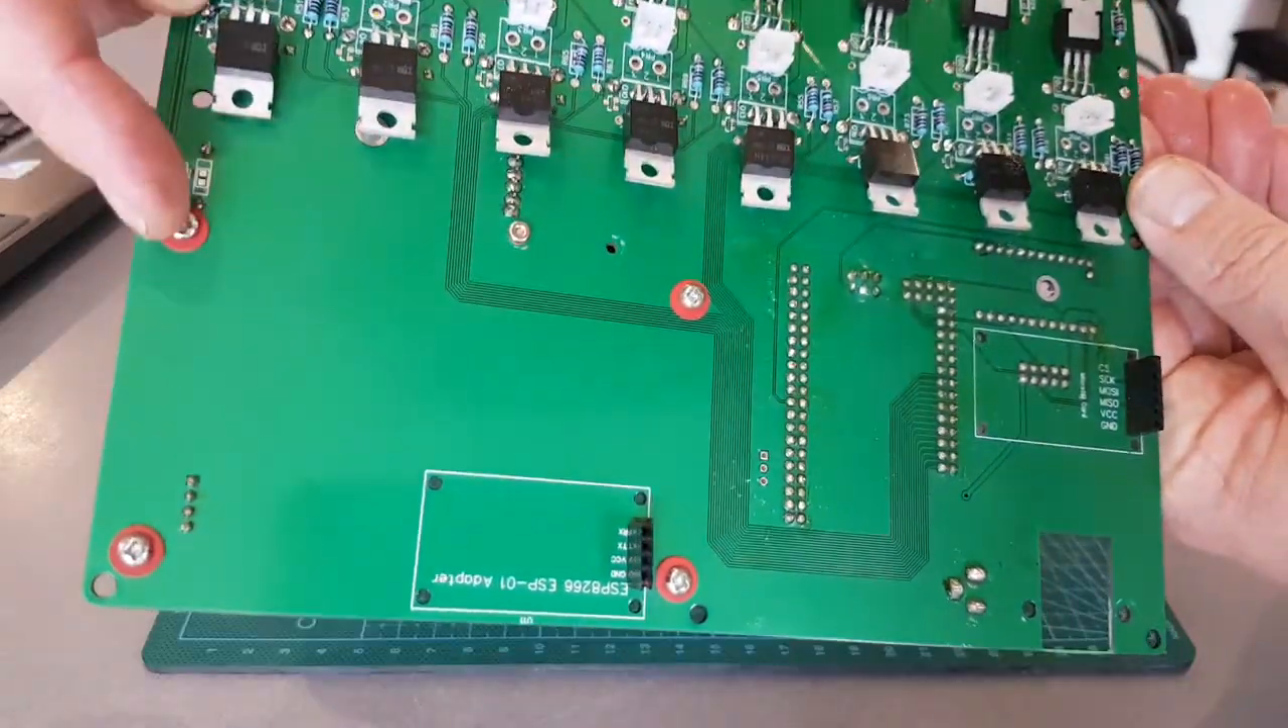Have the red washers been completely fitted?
Yes.